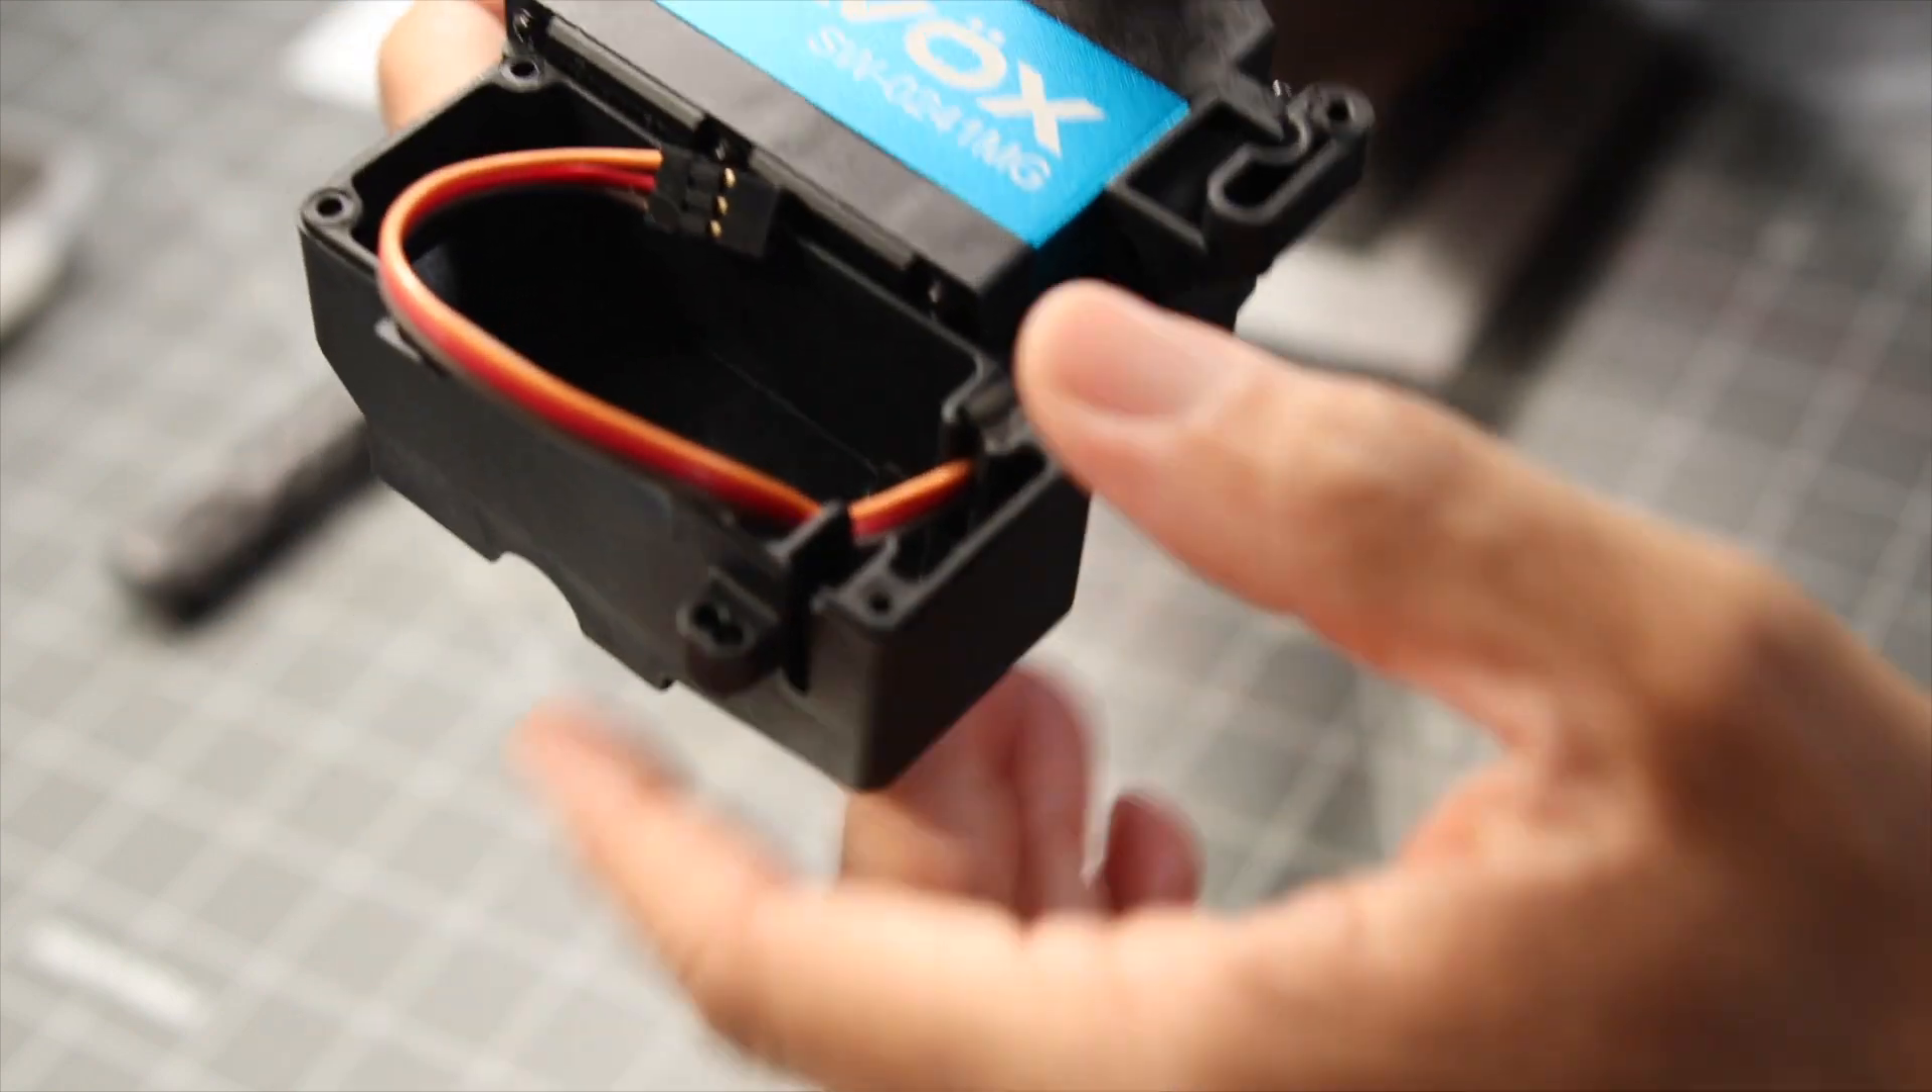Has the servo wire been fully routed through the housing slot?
Yes.